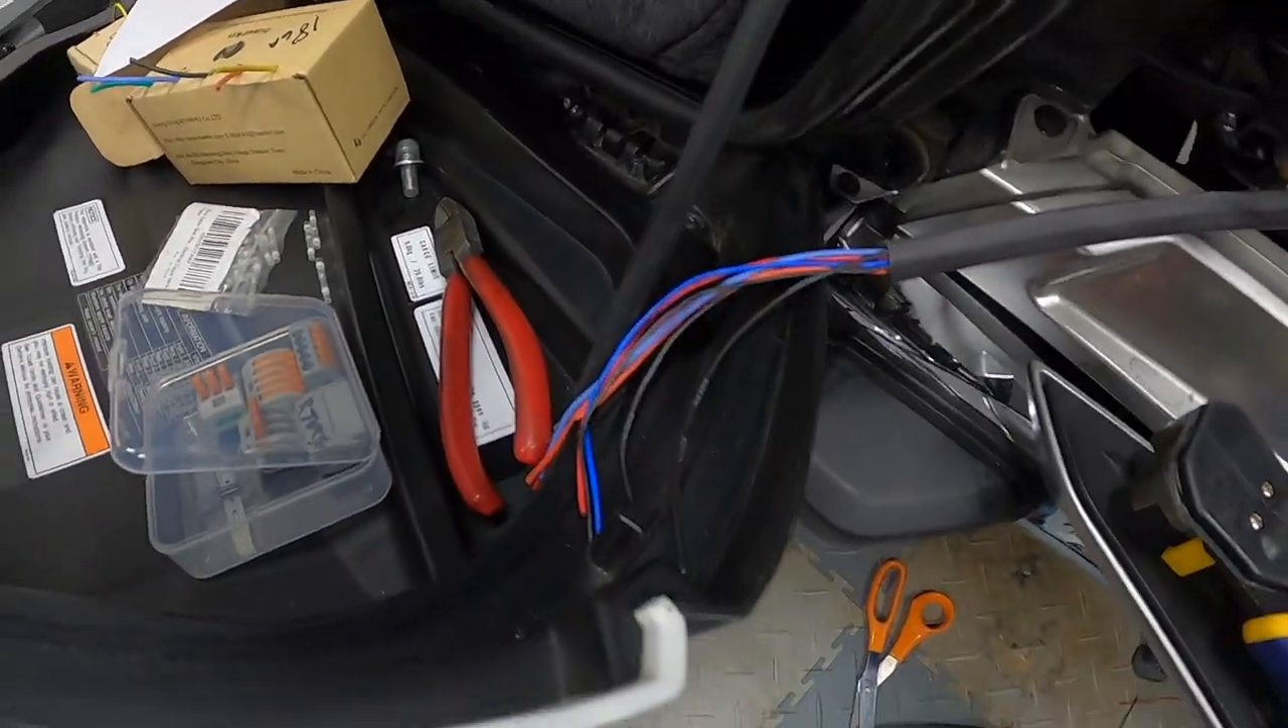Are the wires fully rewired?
No.